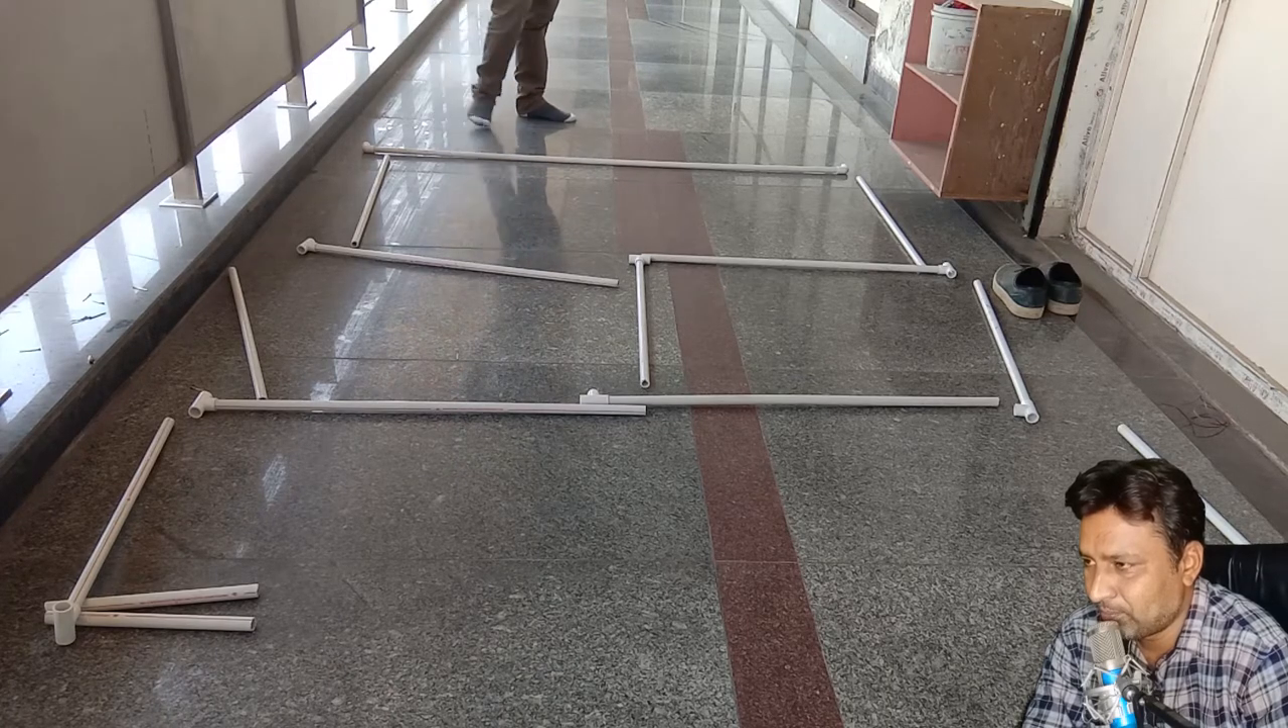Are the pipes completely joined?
No.